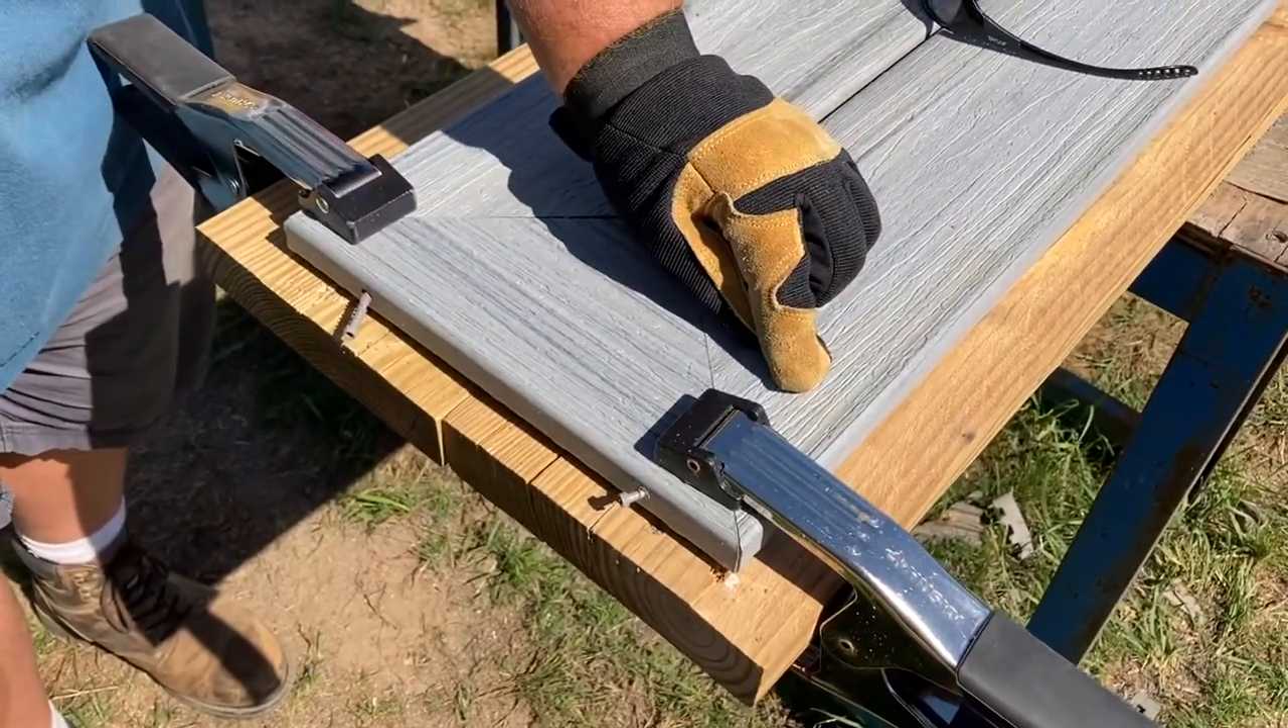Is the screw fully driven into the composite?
No.